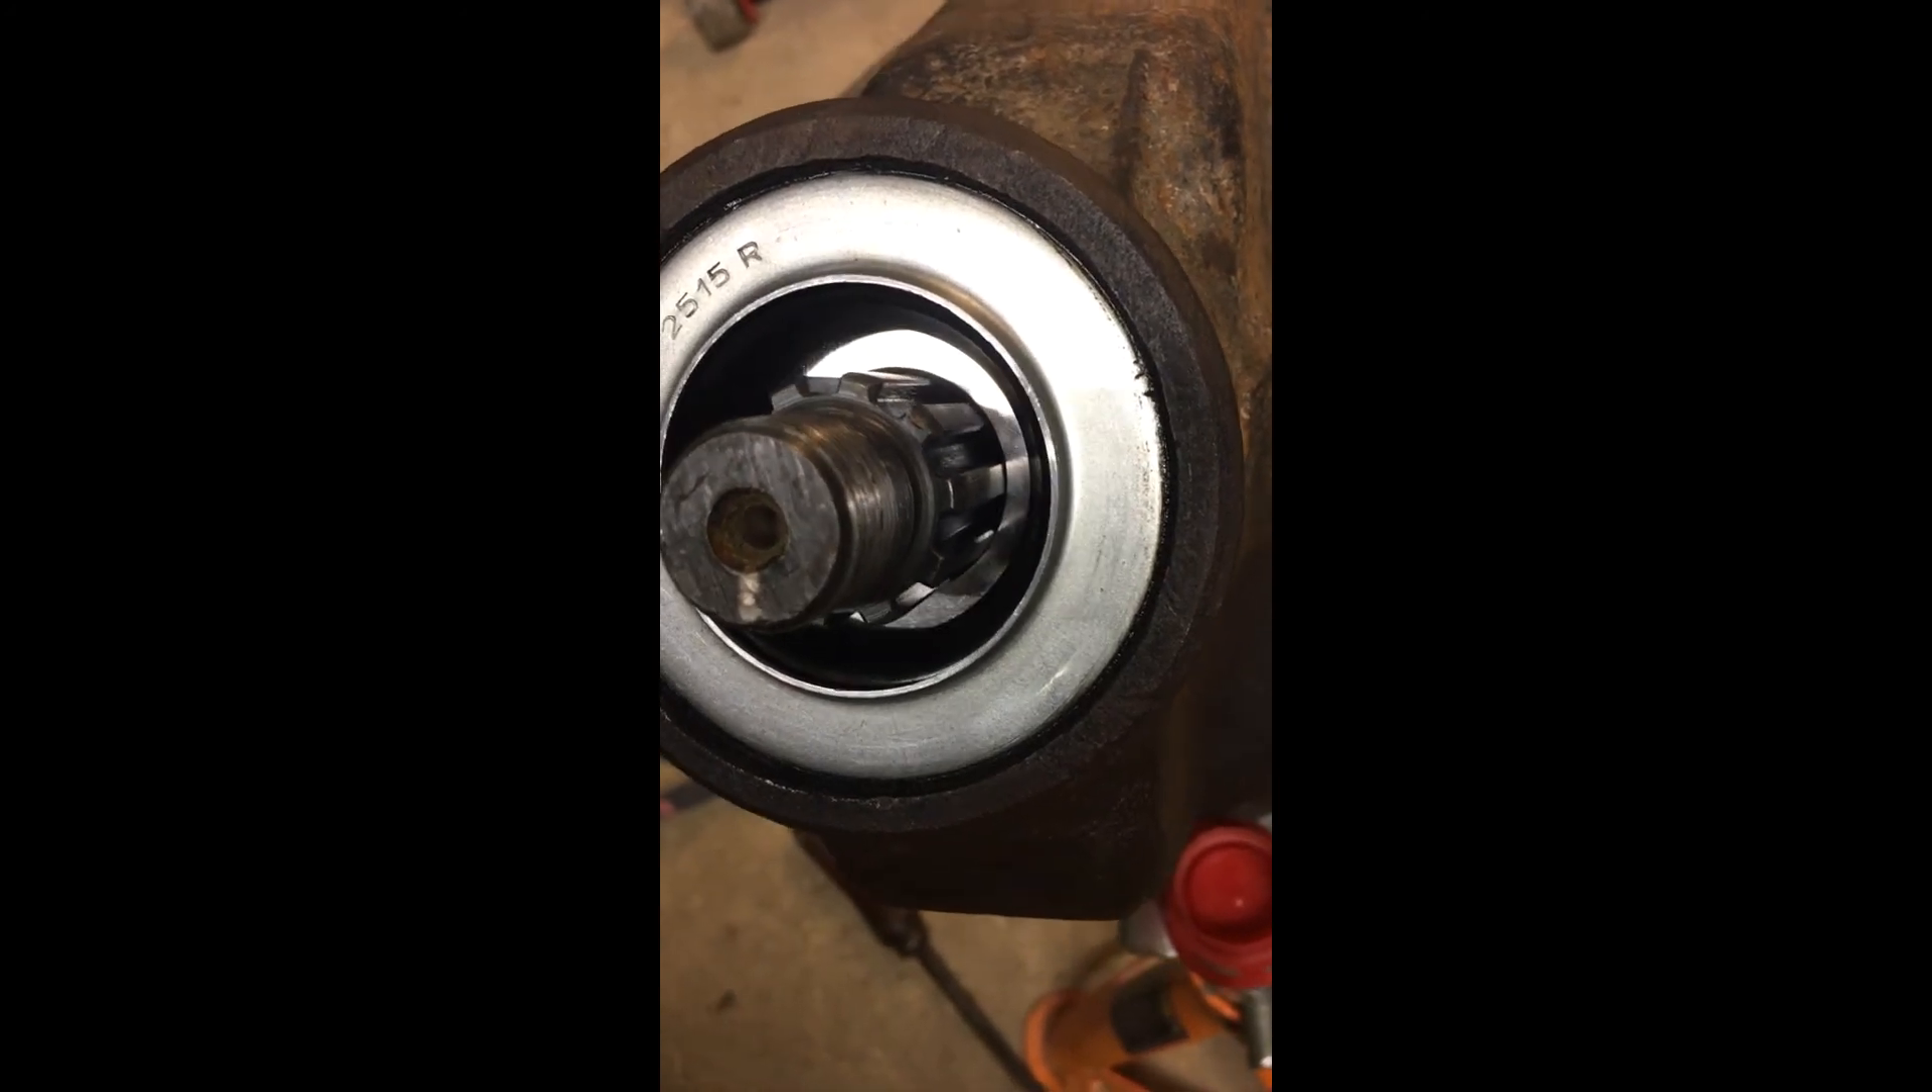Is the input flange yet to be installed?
Yes.